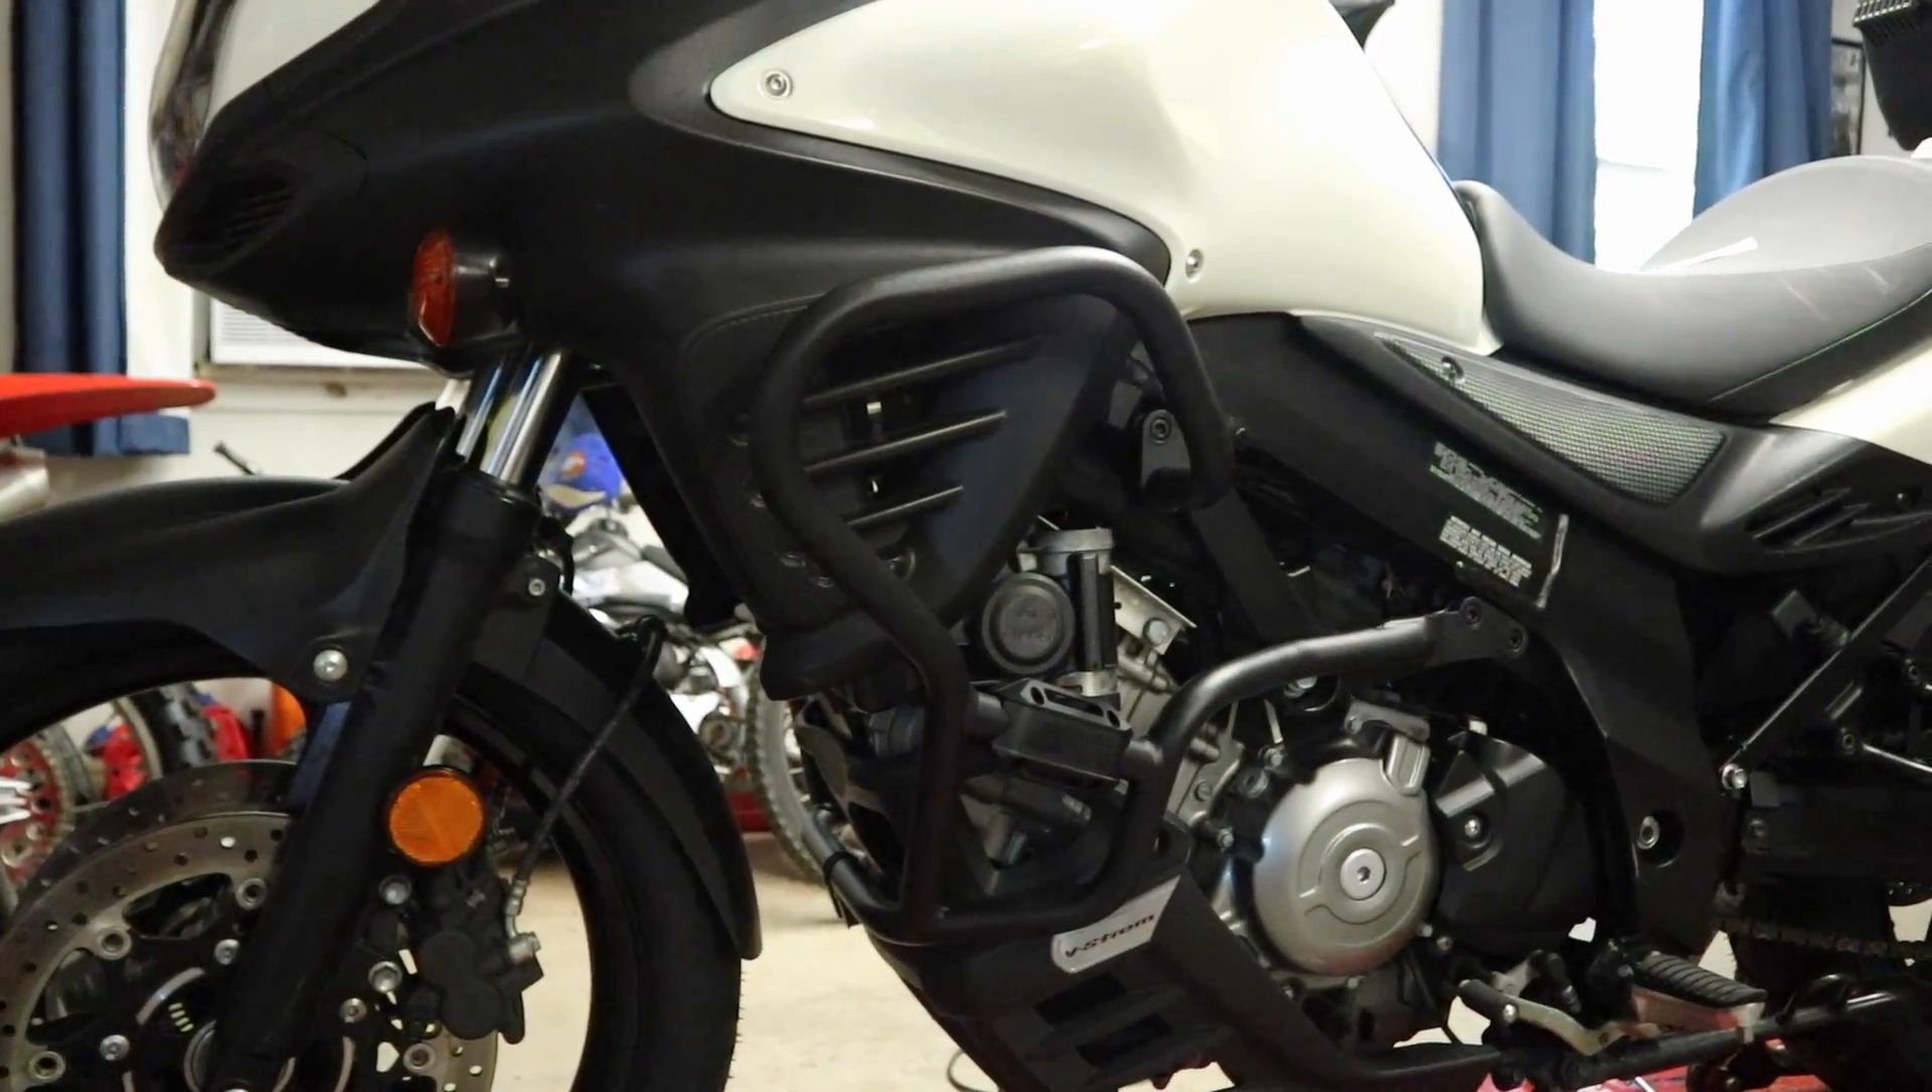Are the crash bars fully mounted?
Yes.